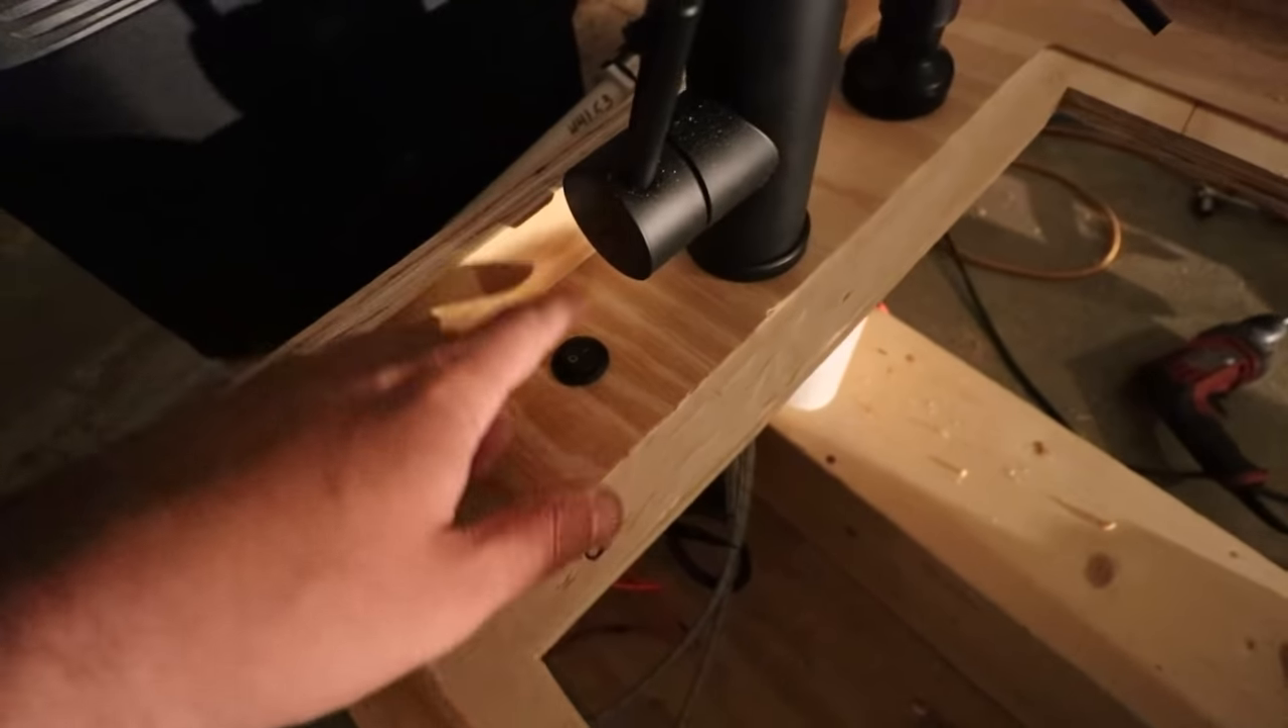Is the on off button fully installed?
Yes.